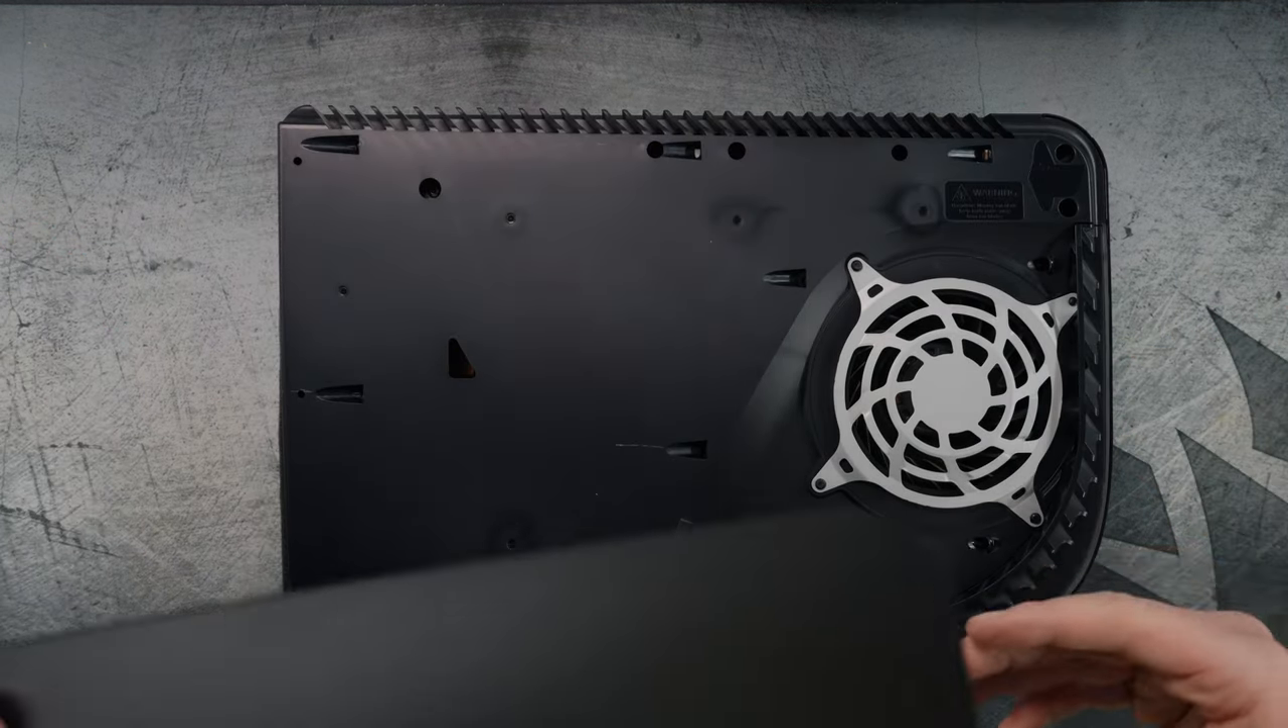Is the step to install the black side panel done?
No.